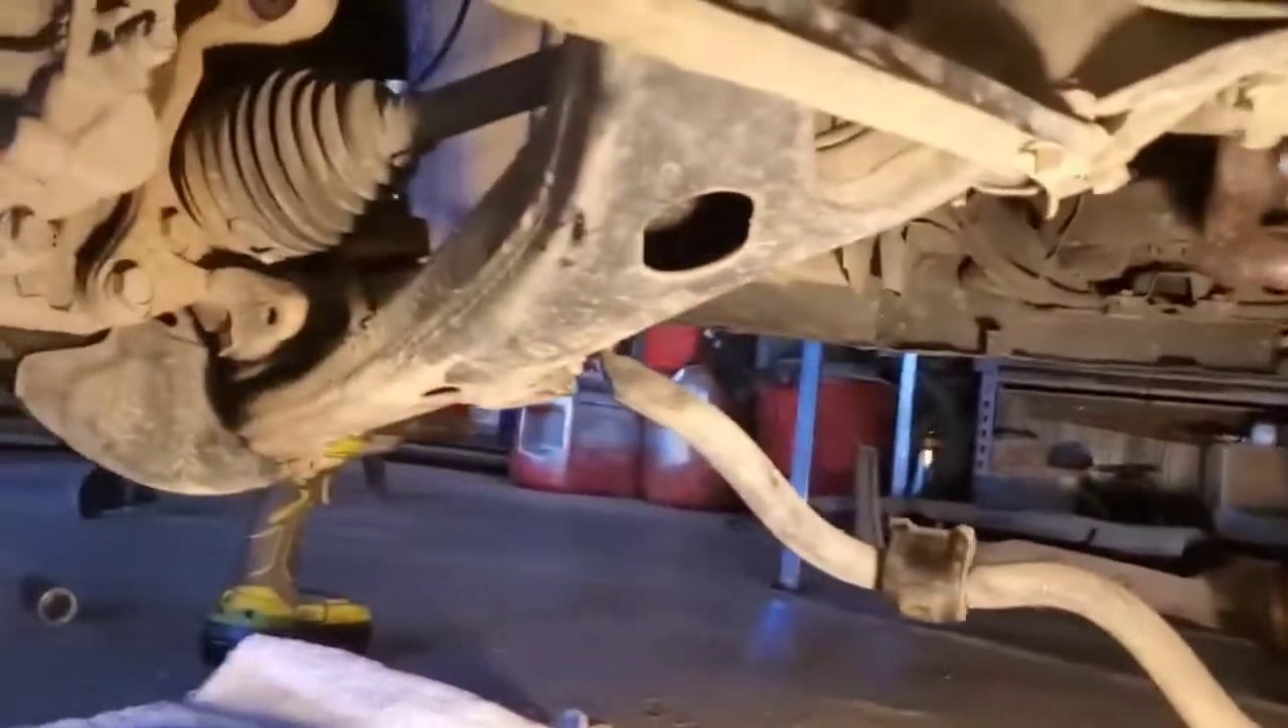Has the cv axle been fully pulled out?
No.